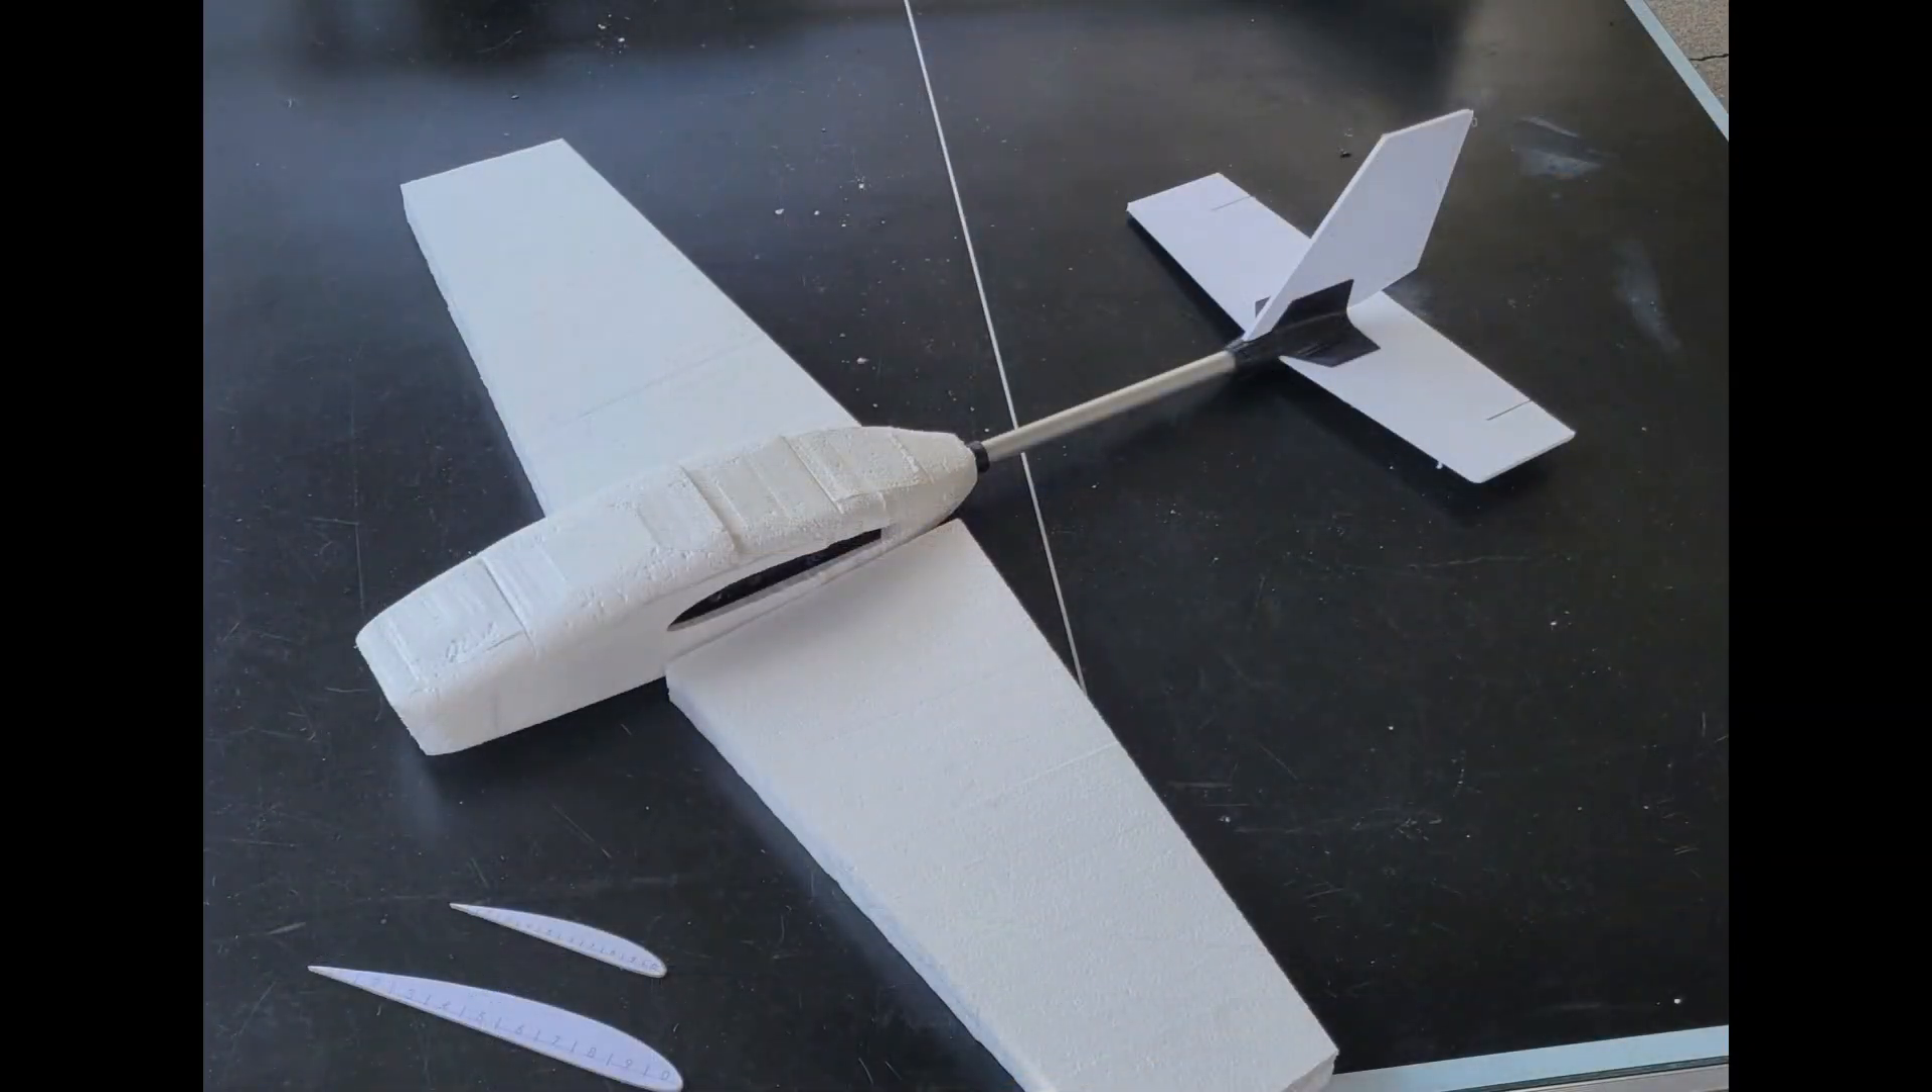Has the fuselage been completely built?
Yes.